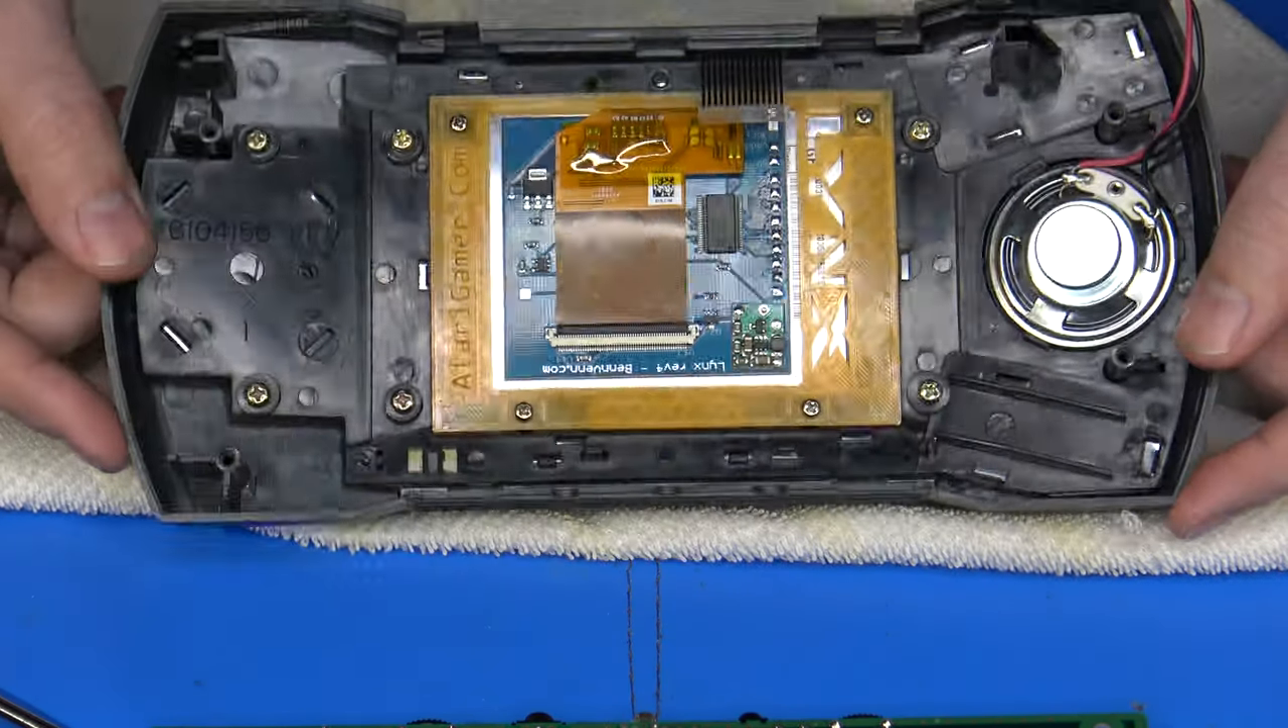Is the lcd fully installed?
Yes.